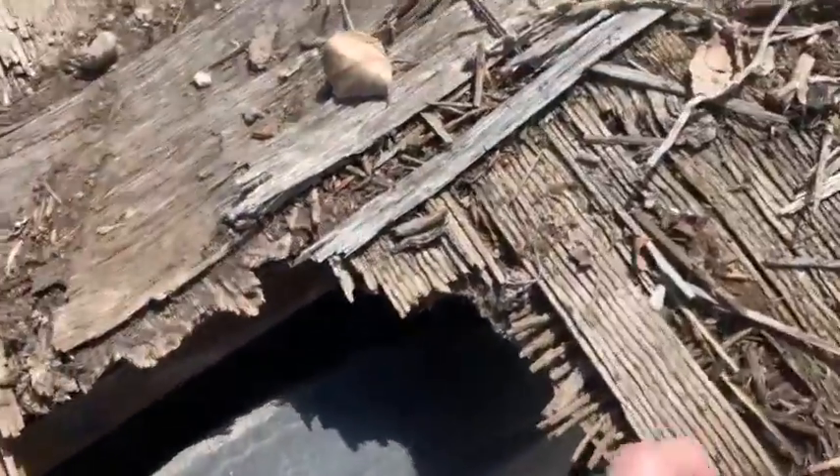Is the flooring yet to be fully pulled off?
Yes.